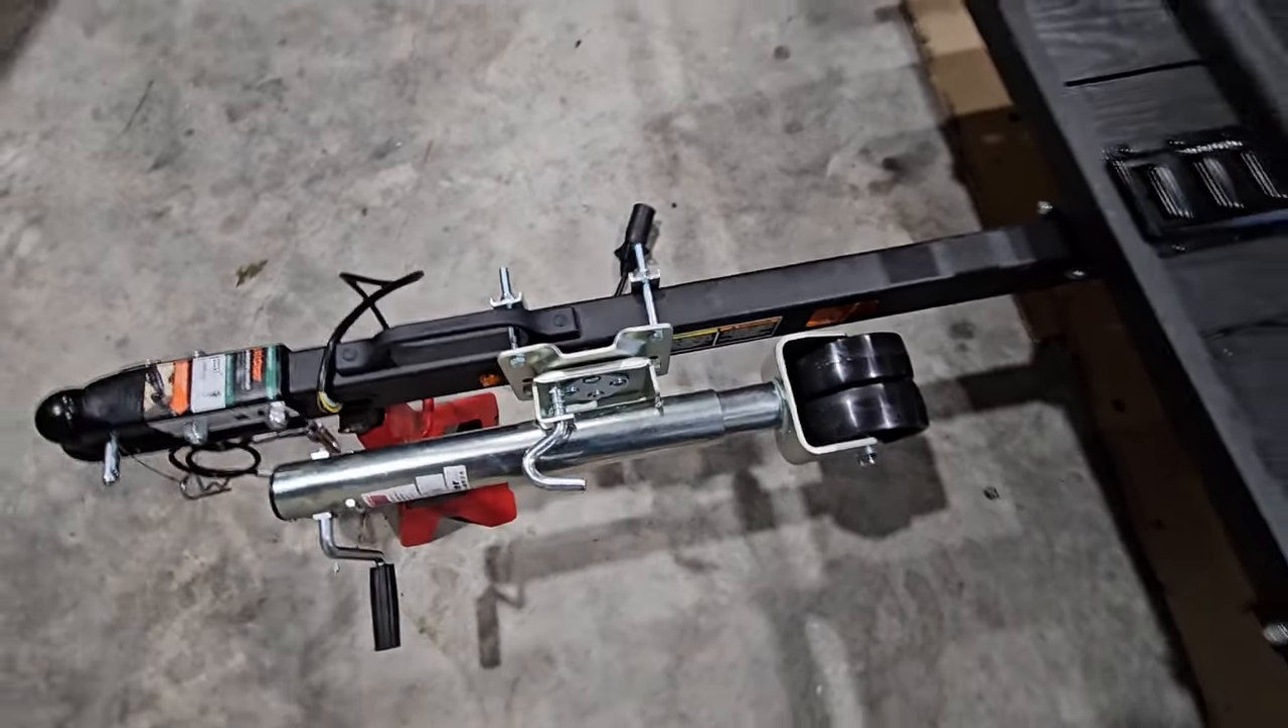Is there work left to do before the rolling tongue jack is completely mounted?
No.